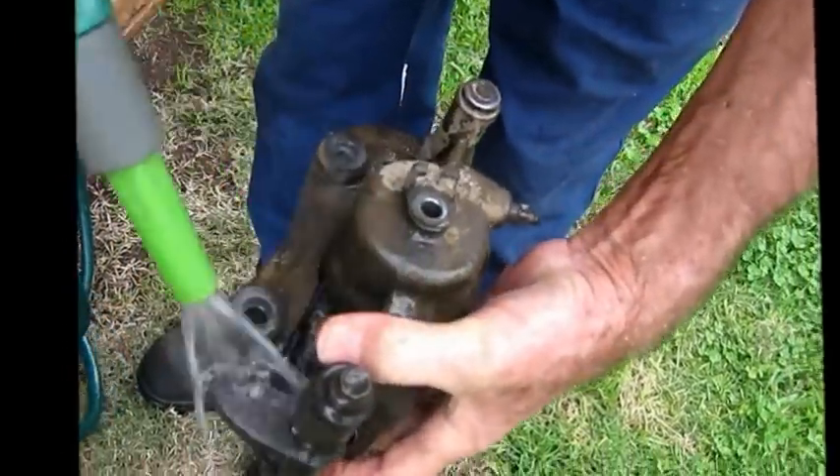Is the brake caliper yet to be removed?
No.